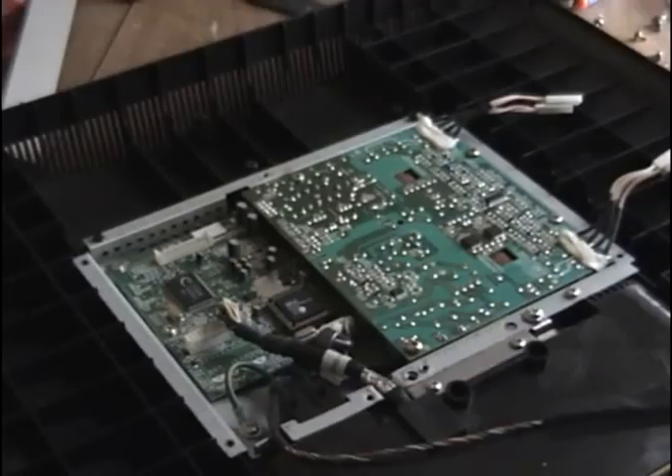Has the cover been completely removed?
Yes.